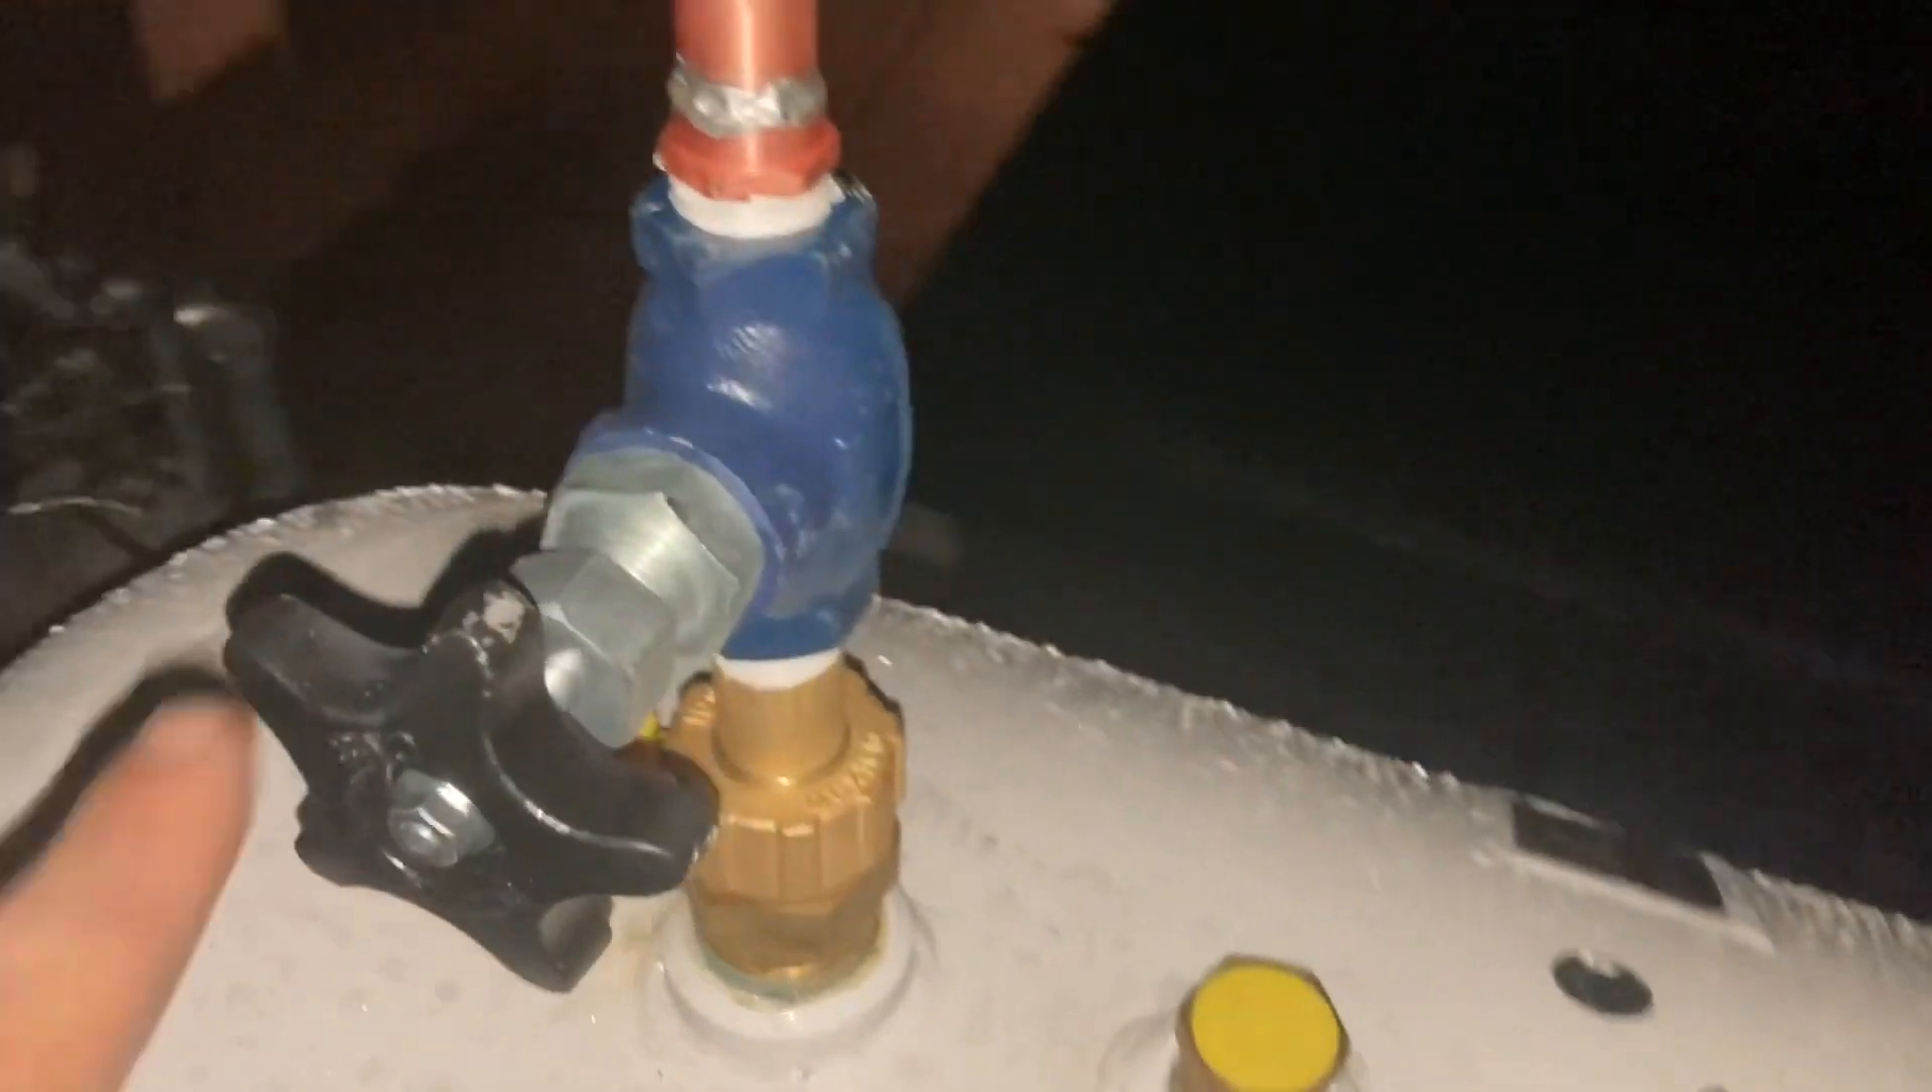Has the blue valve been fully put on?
Yes.